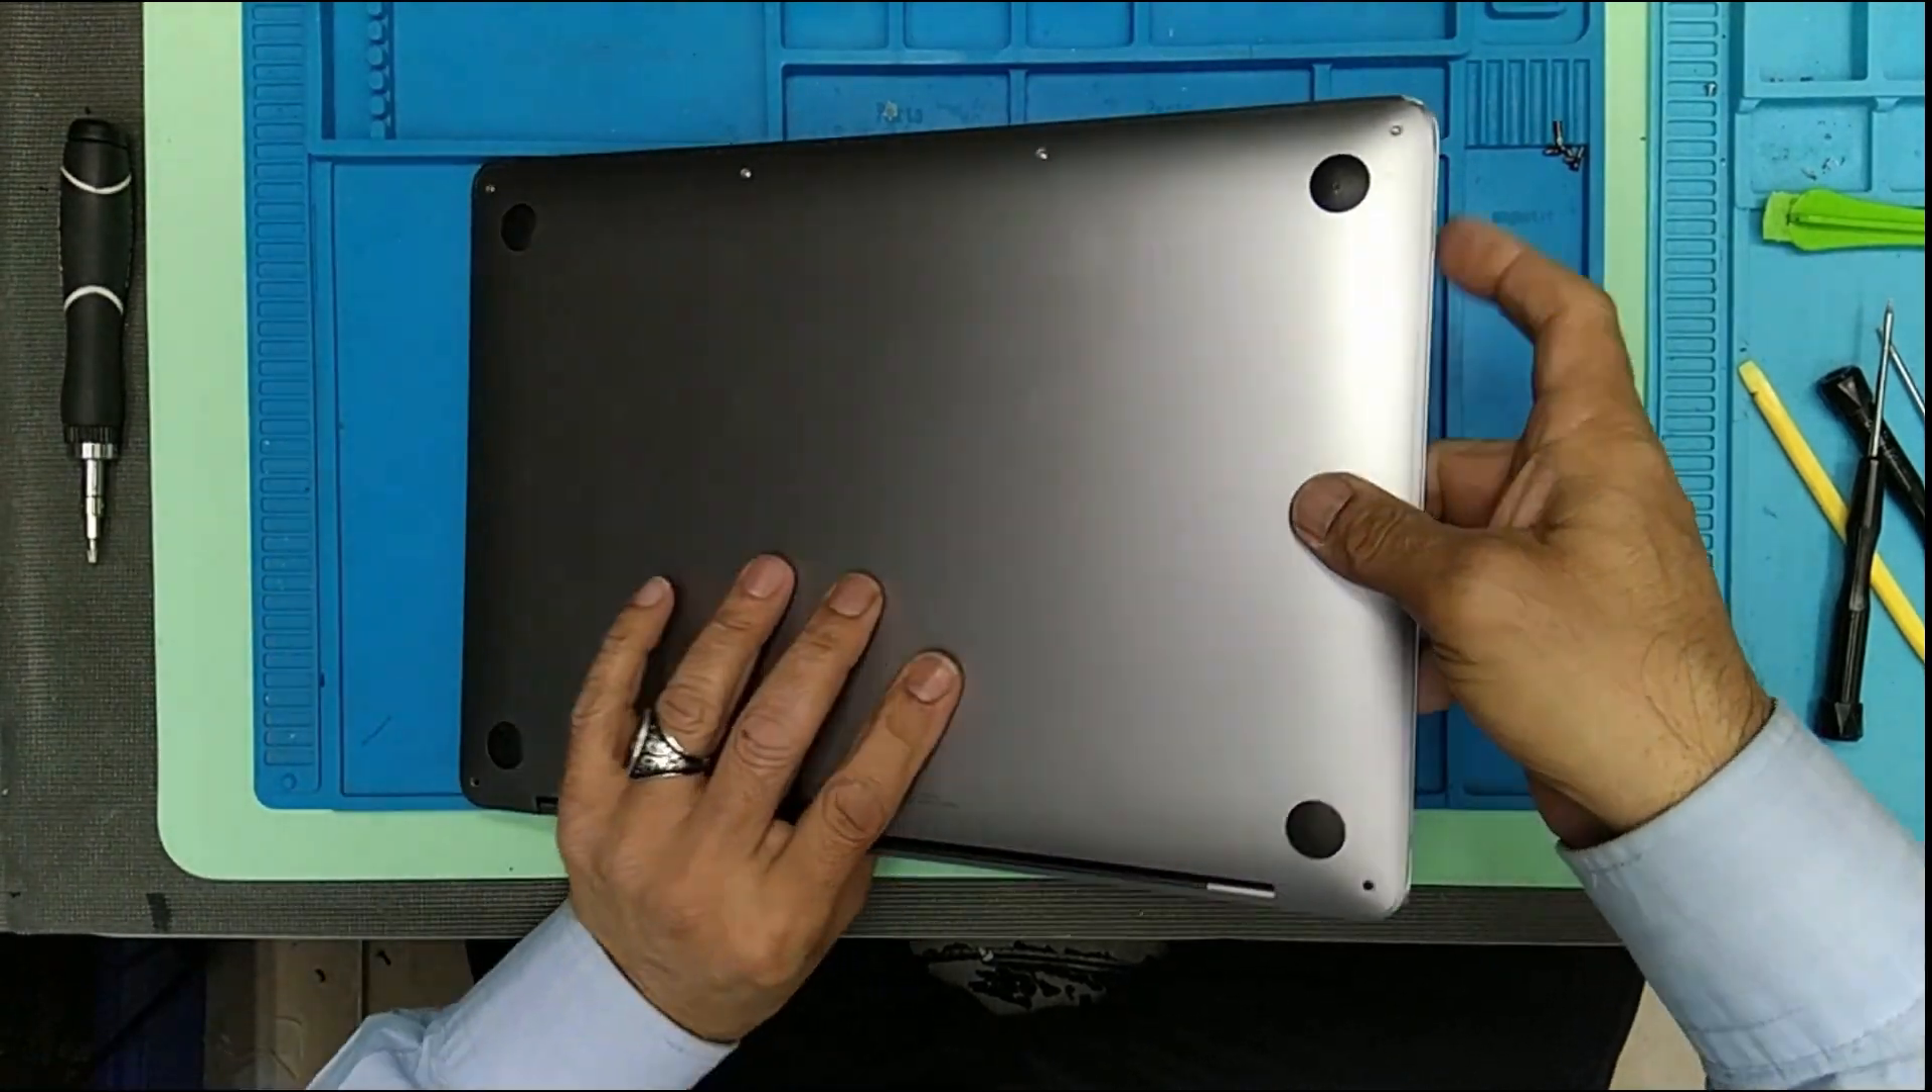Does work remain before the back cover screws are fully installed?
Yes.